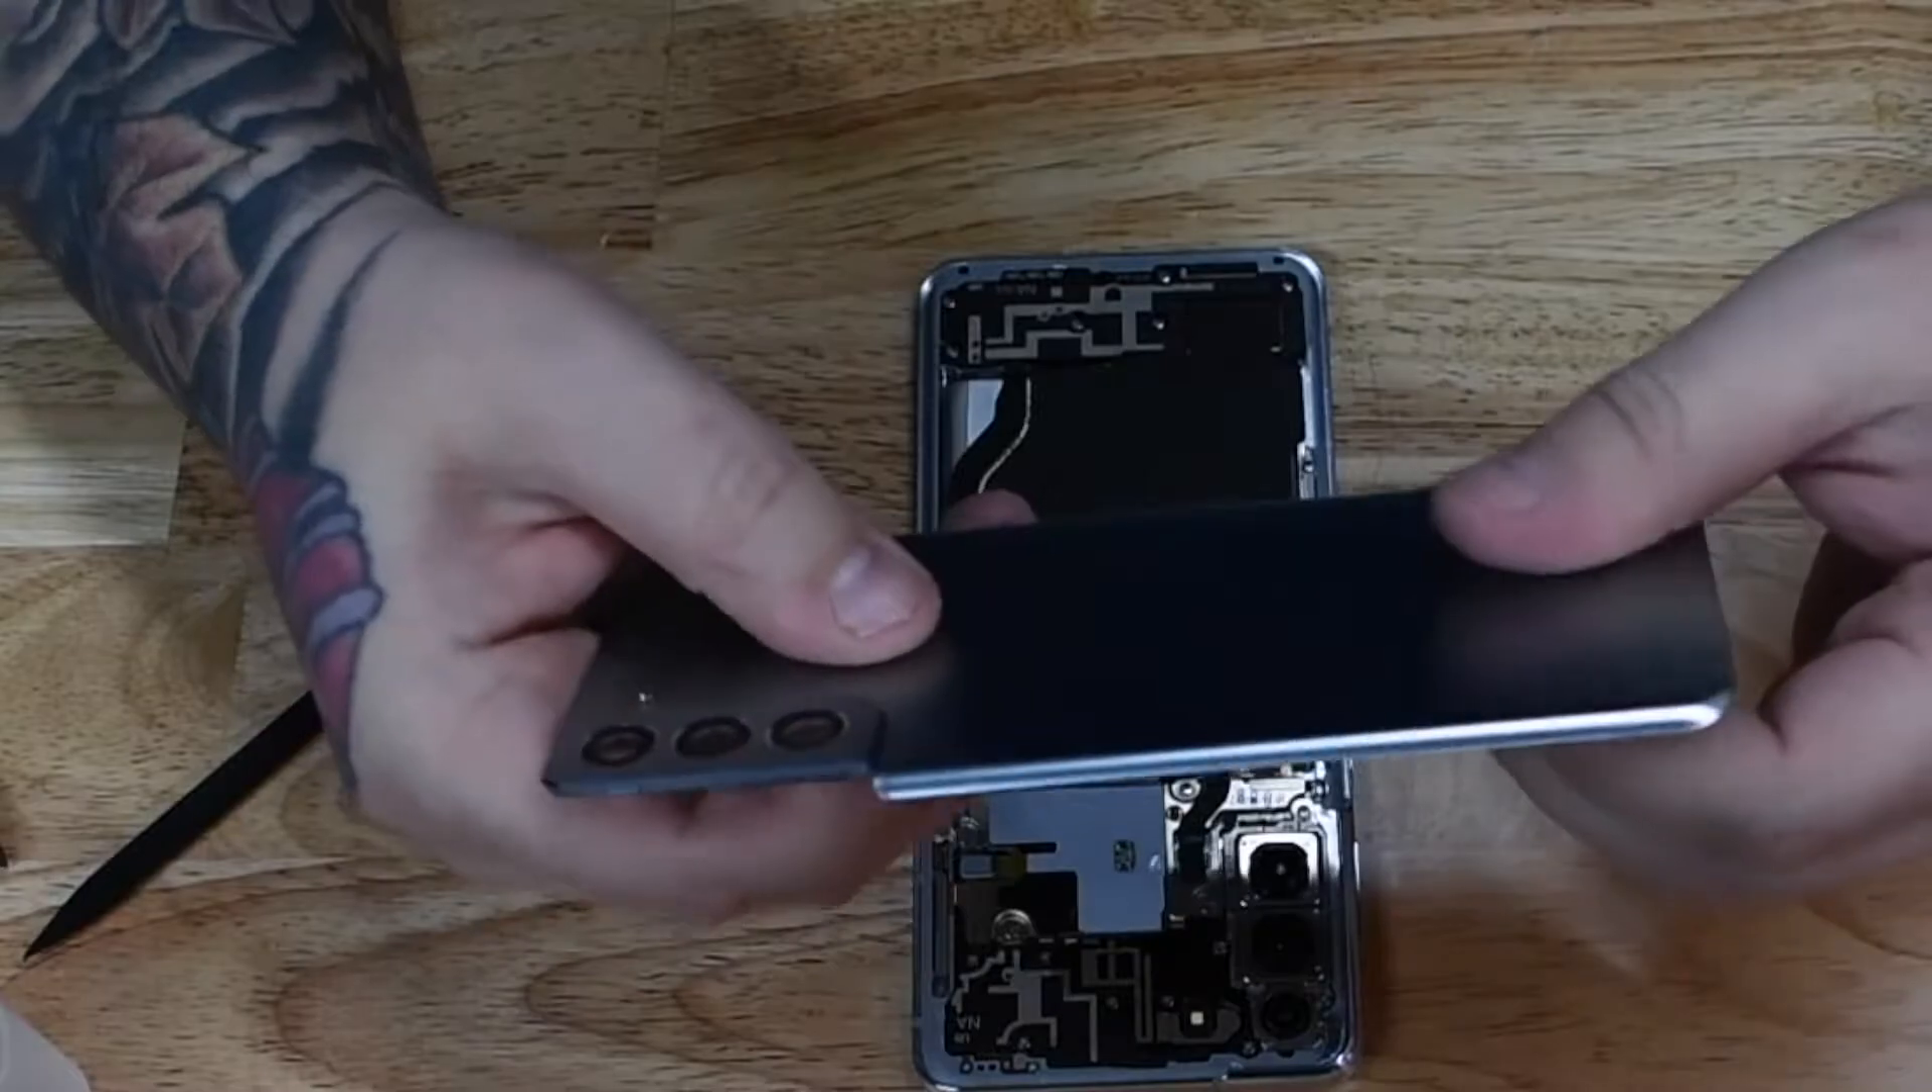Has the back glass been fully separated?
Yes.